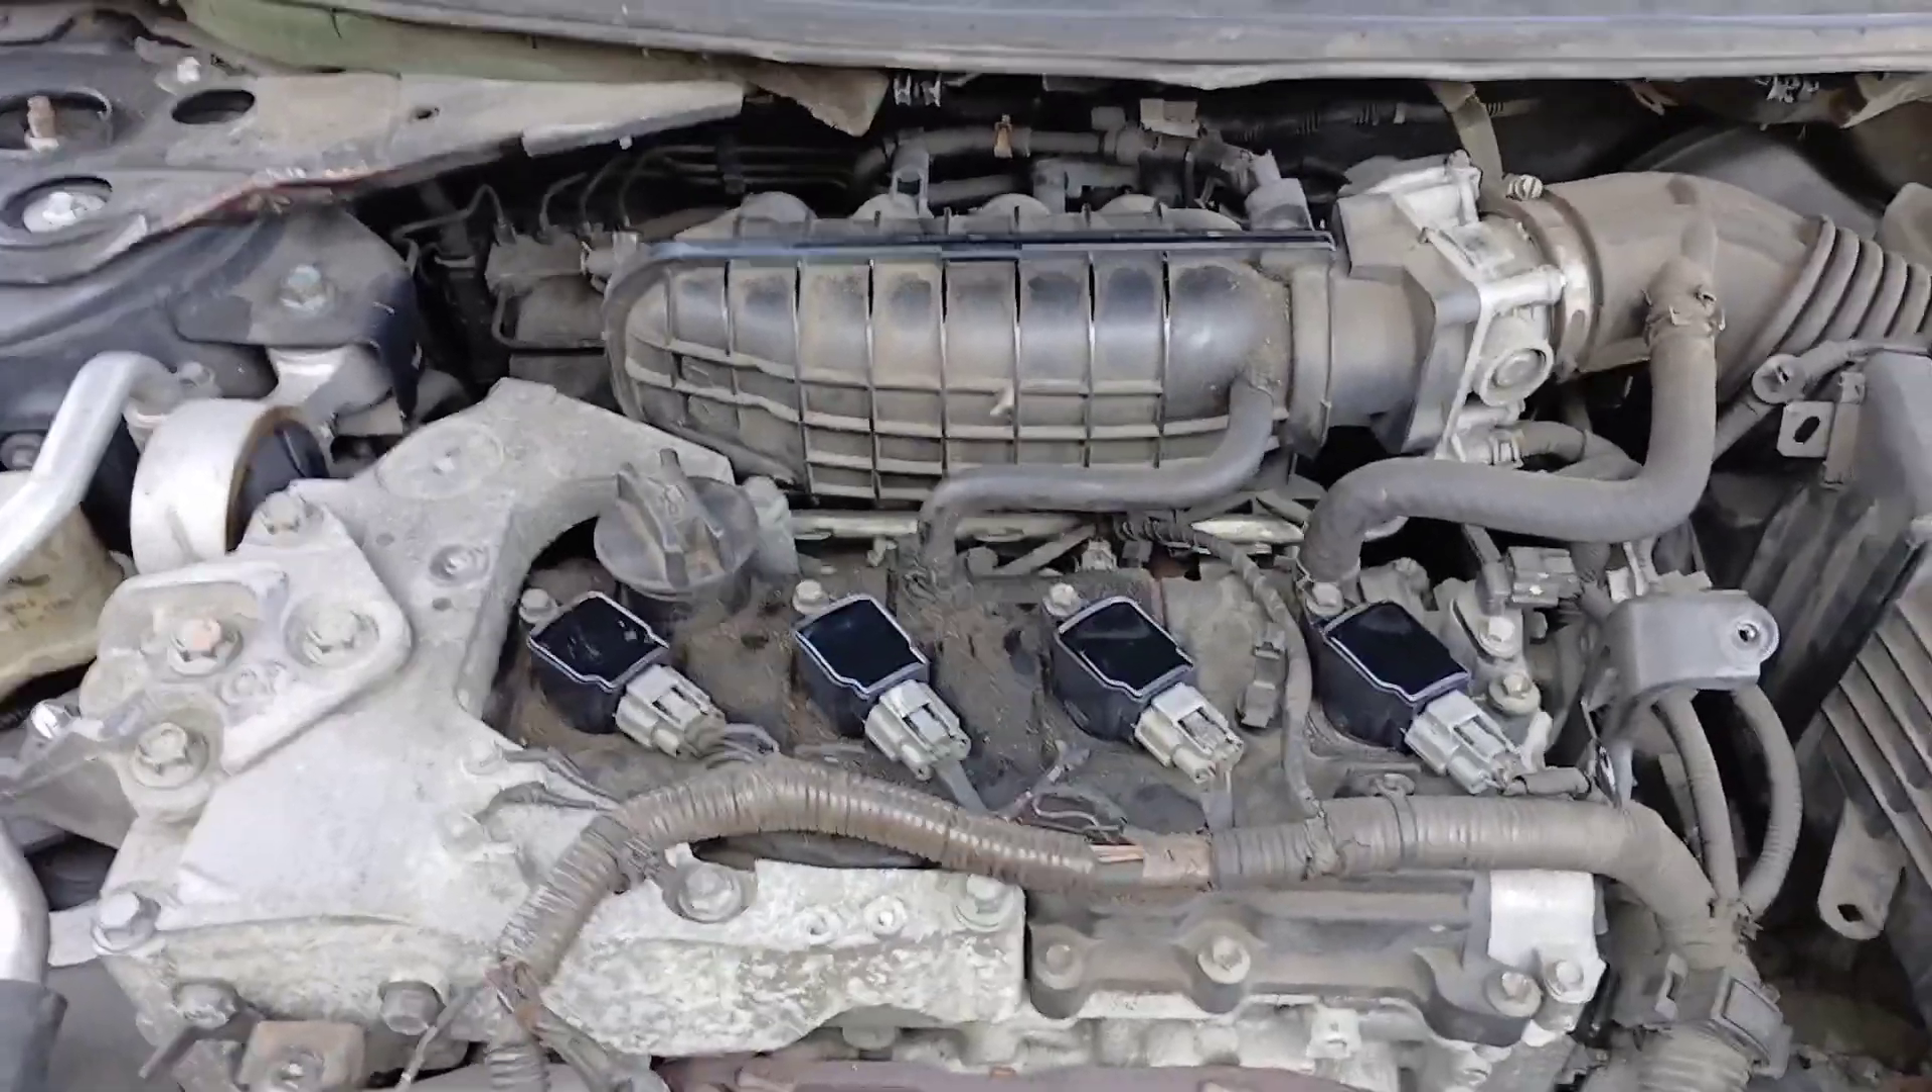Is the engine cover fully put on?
No.